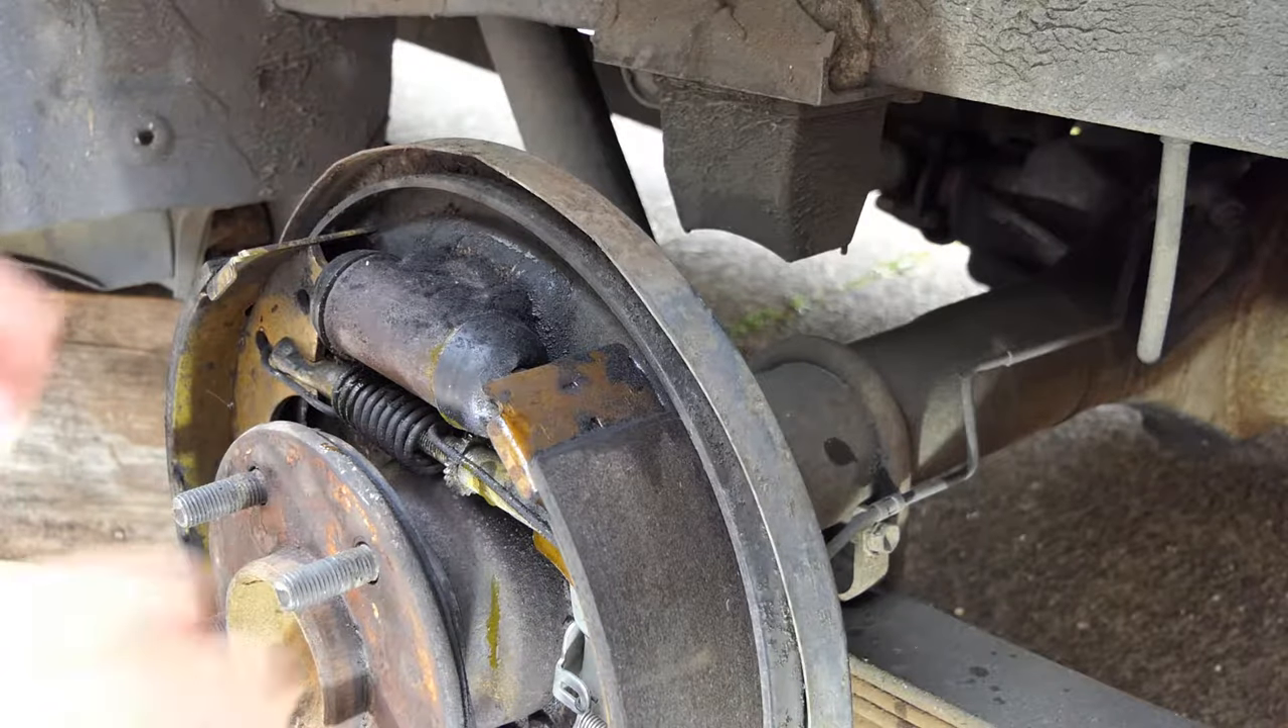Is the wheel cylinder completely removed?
No.